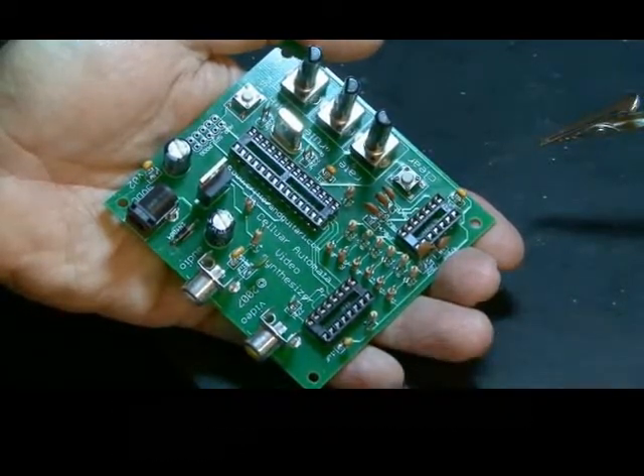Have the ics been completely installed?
No.